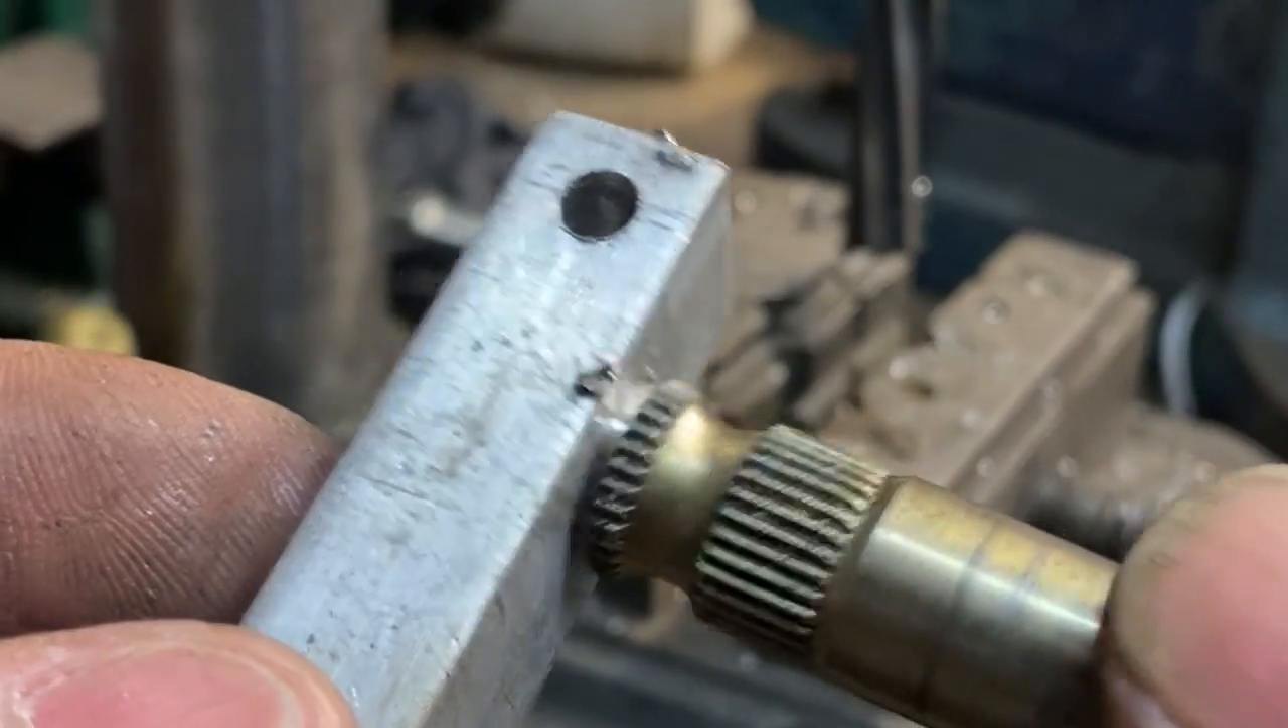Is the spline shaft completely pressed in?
No.